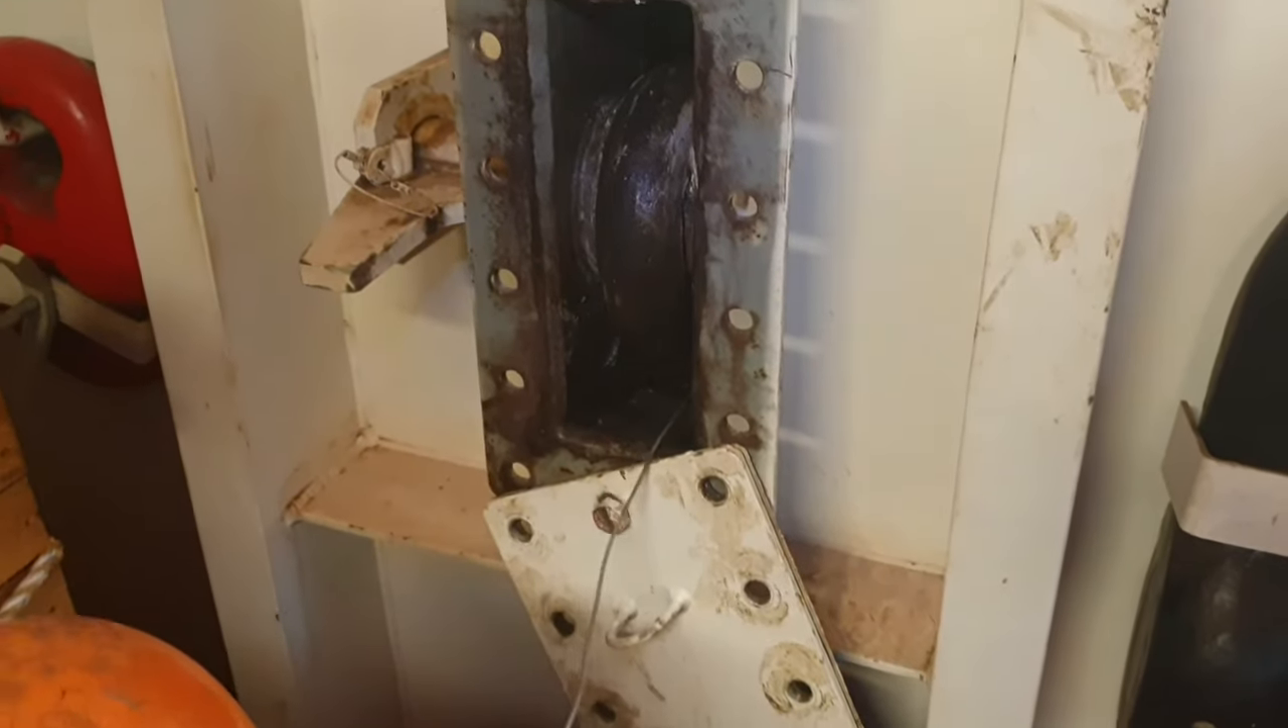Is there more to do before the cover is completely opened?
No.